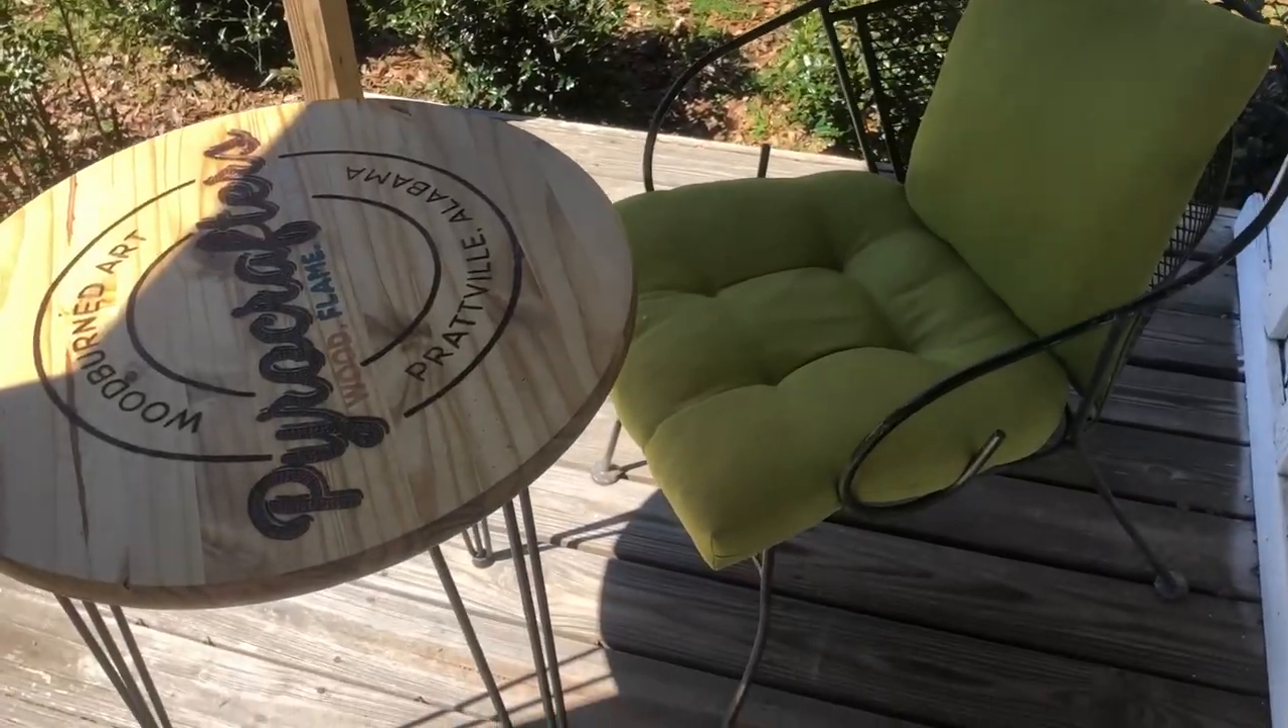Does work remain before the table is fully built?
No.